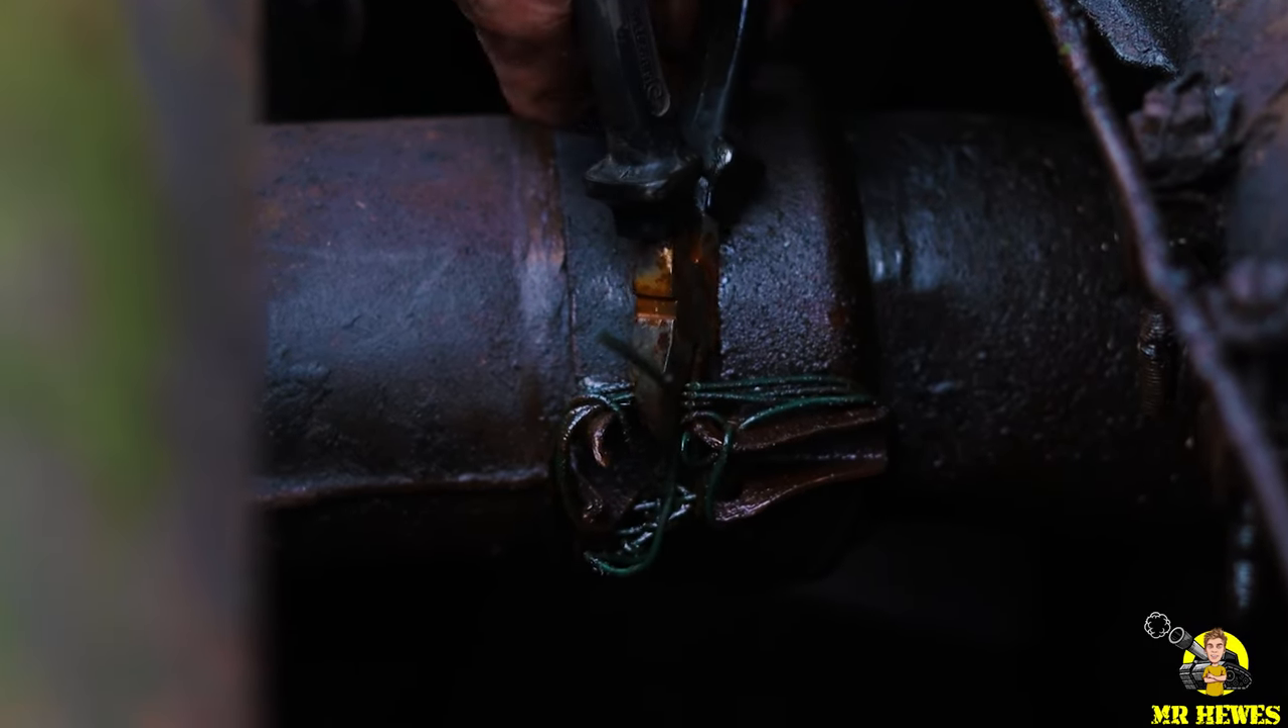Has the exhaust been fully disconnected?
No.